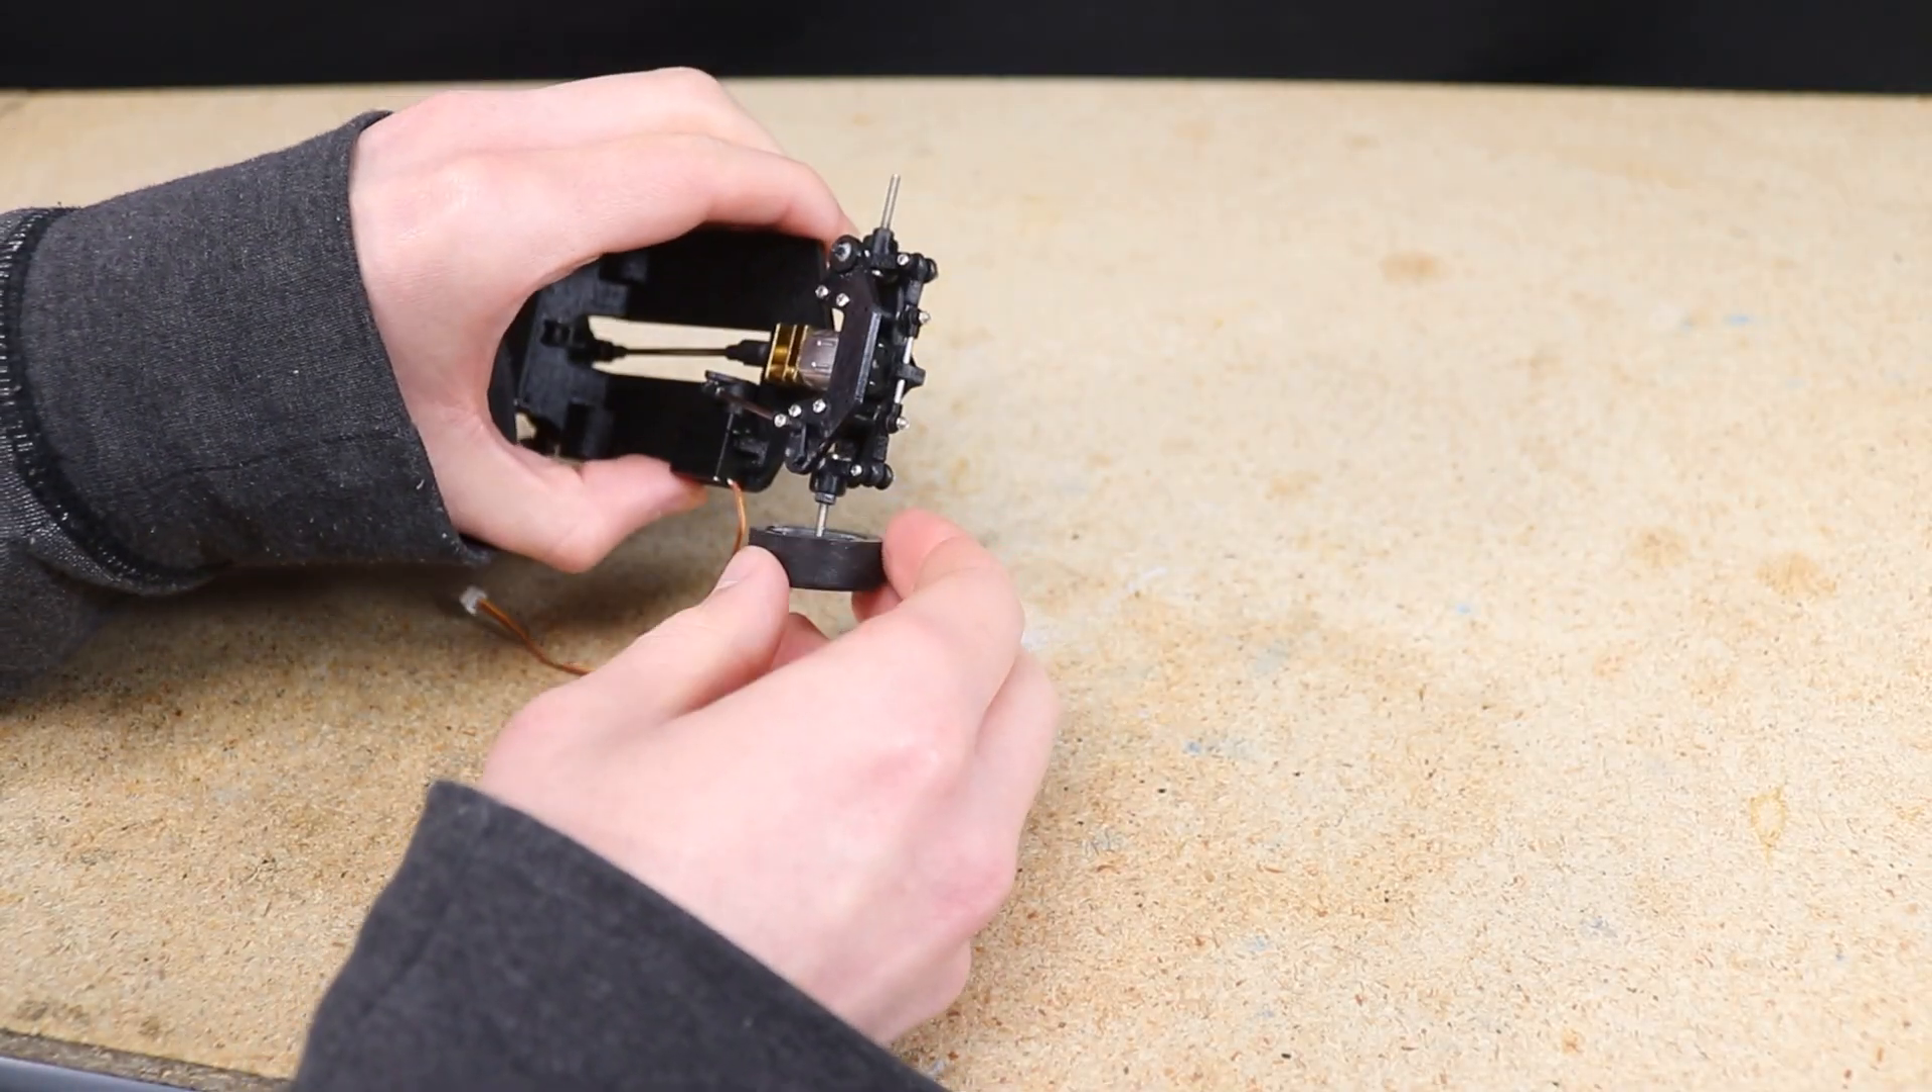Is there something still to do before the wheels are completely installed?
Yes.